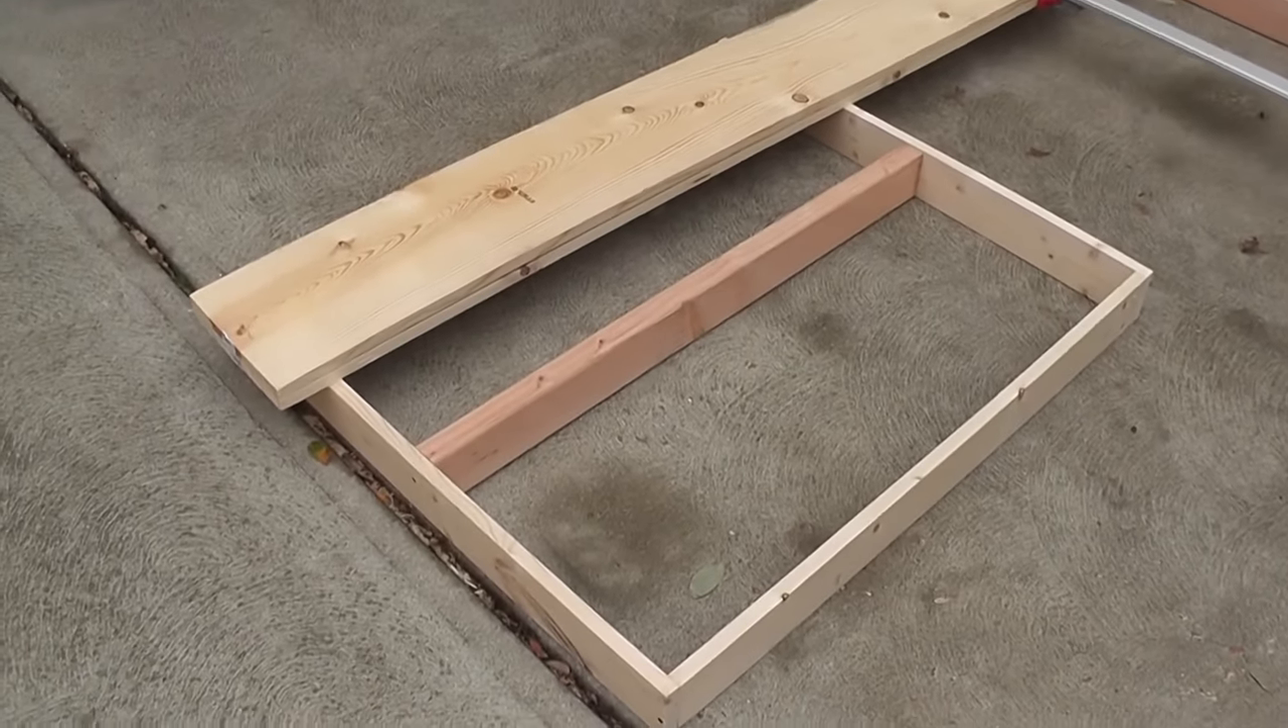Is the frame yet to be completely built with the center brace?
No.